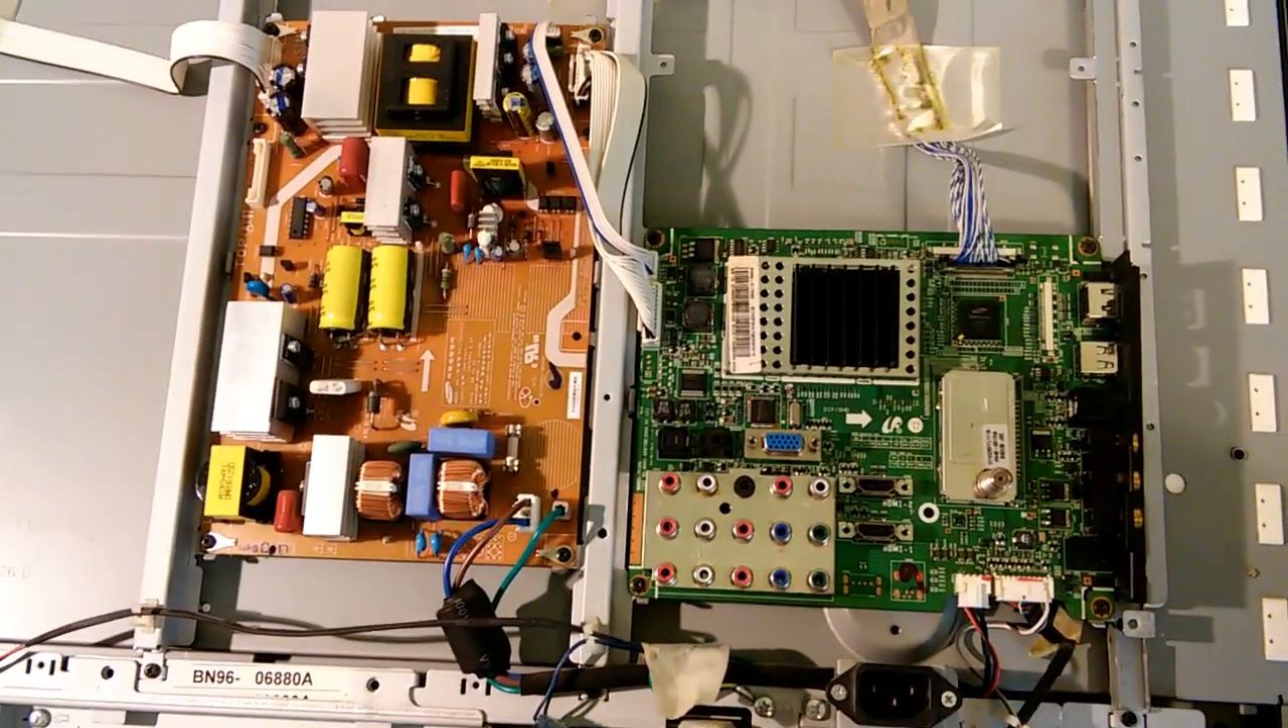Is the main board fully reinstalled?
Yes.